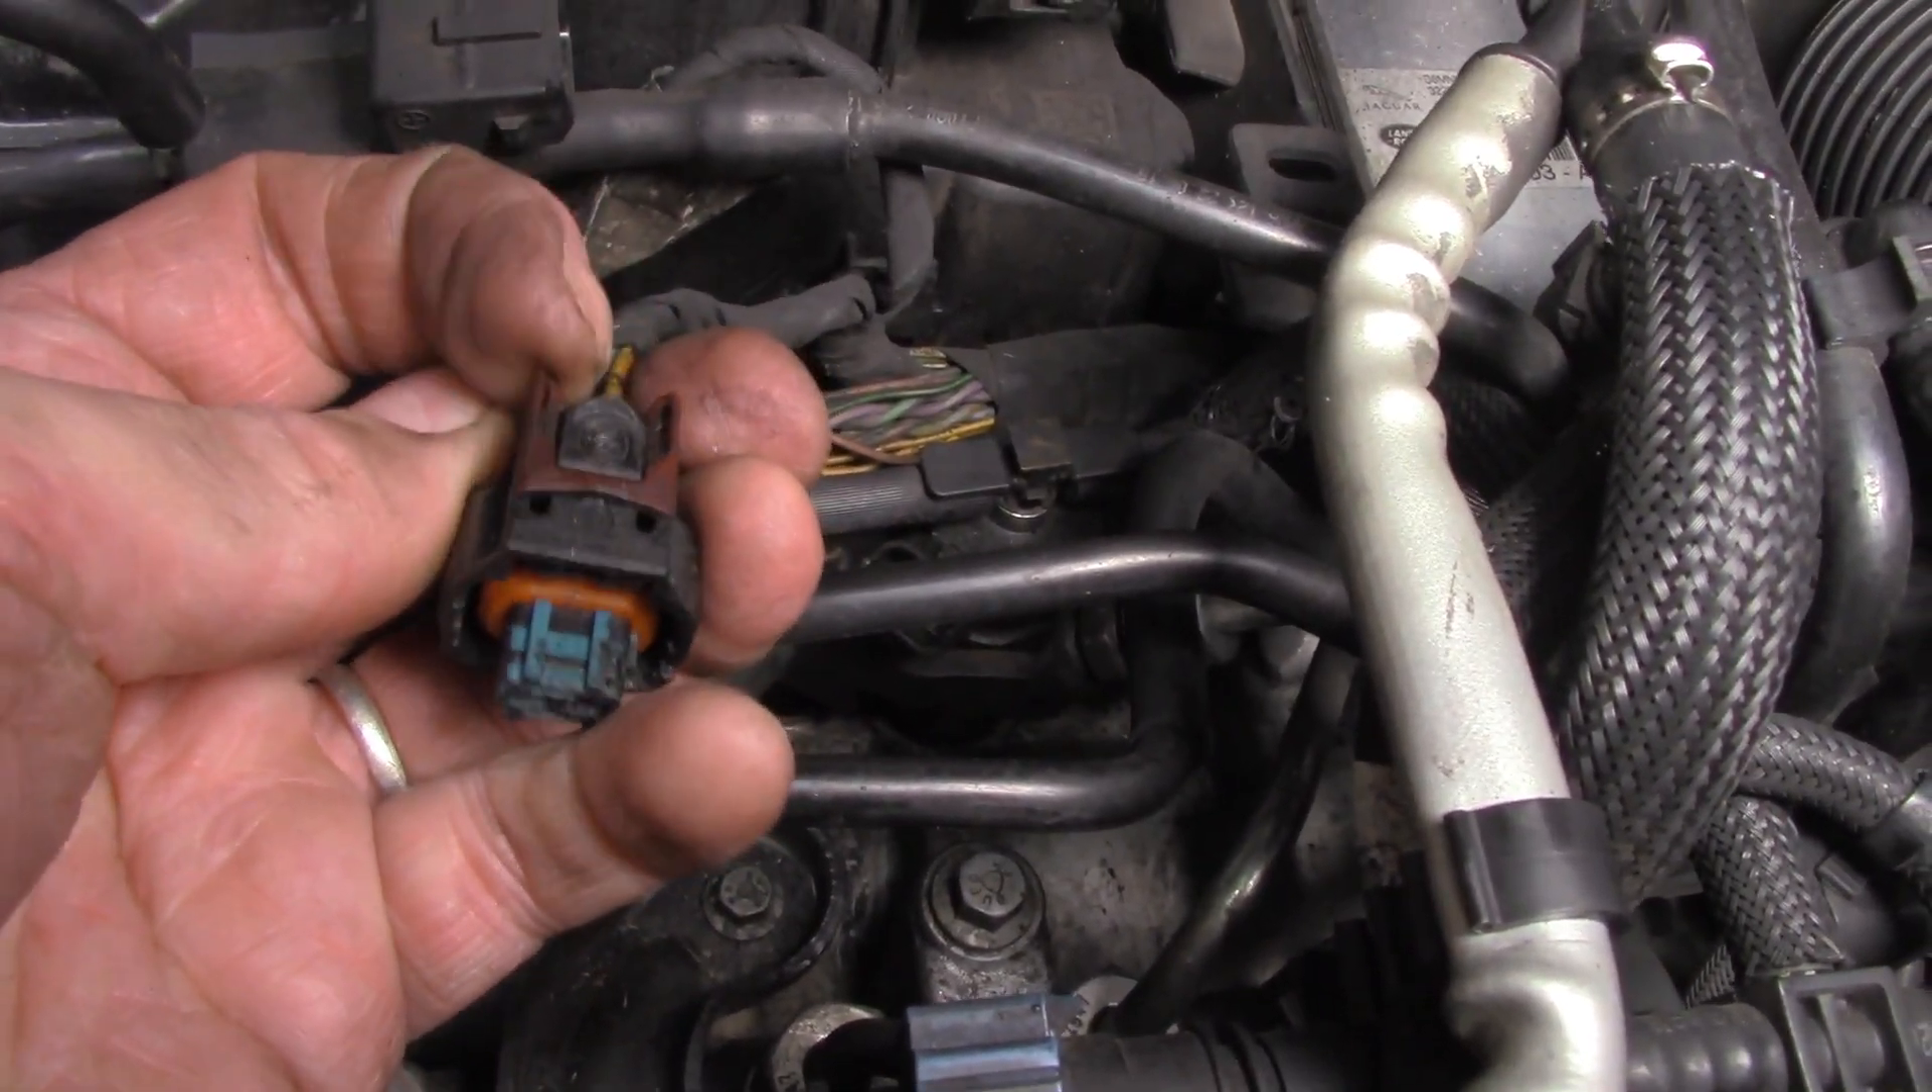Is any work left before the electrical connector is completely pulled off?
No.